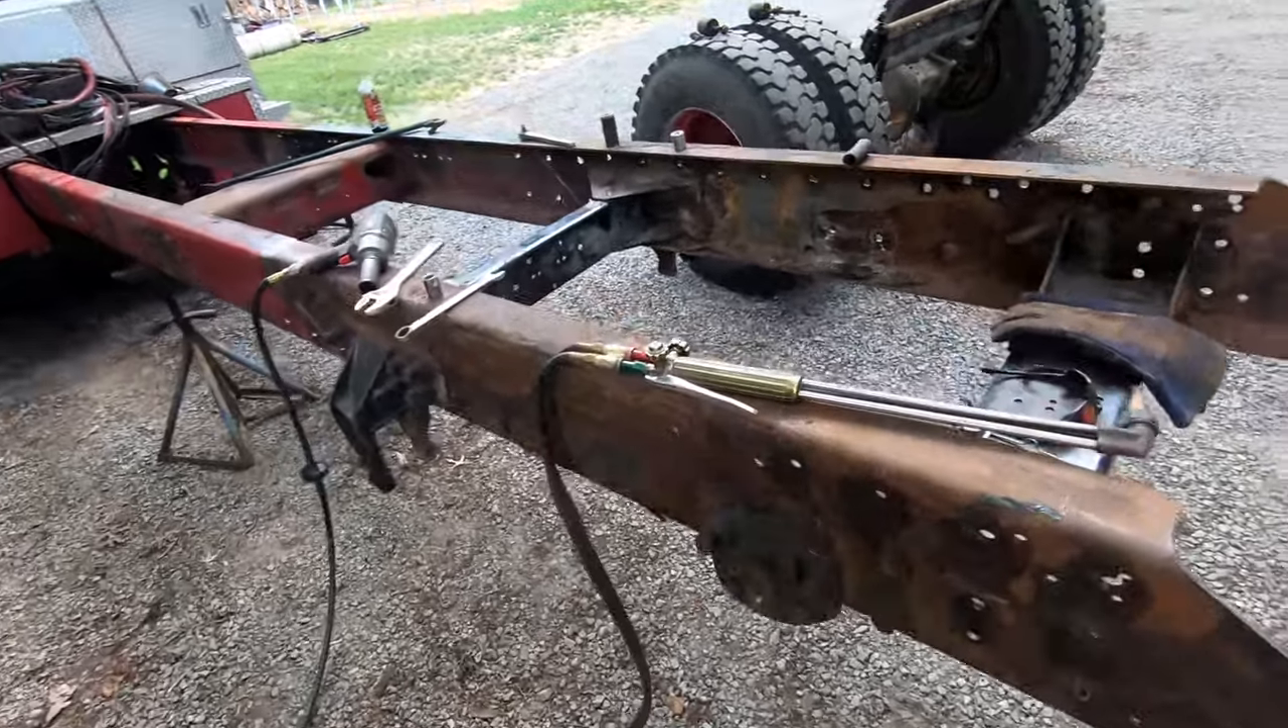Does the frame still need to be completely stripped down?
Yes.